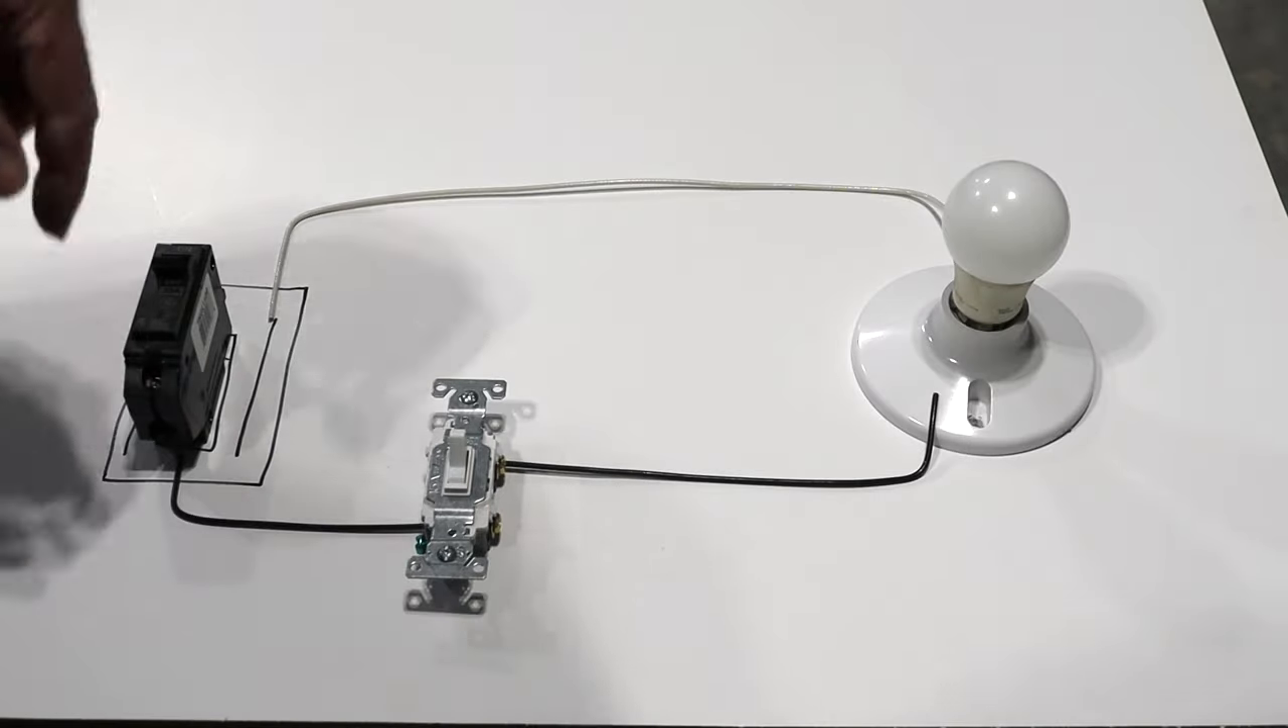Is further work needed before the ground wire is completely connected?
Yes.